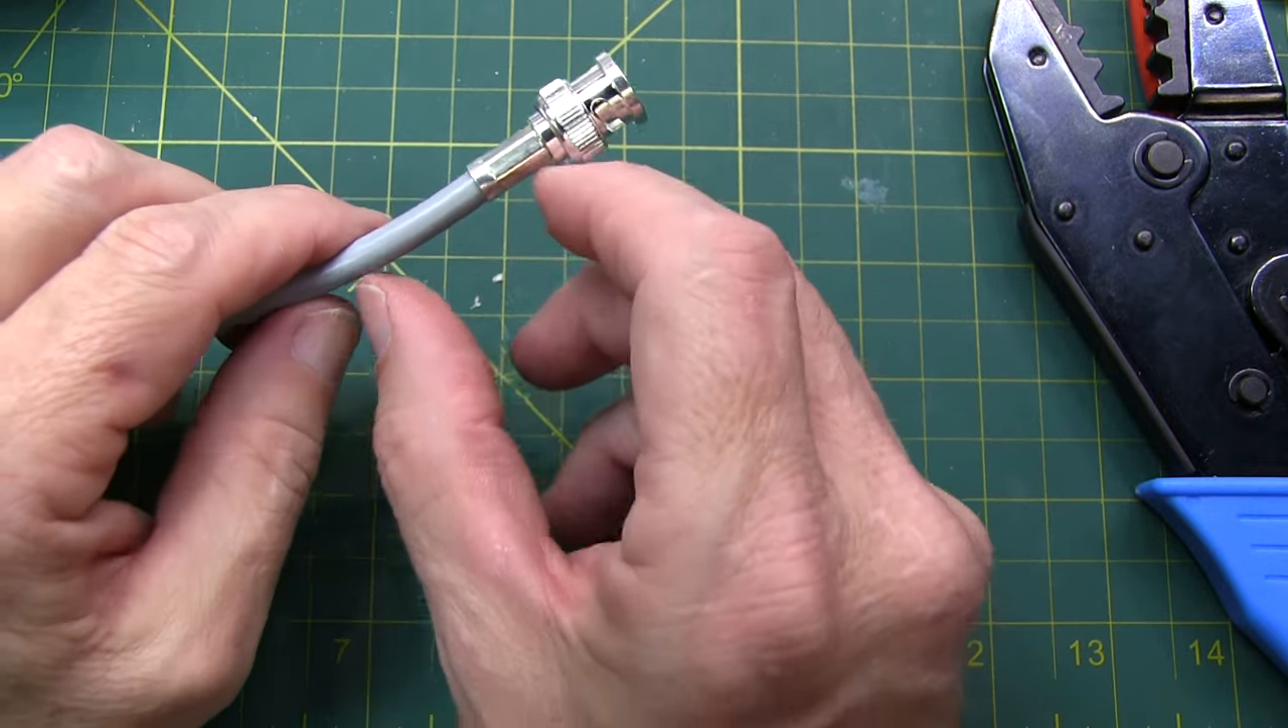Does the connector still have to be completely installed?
No.